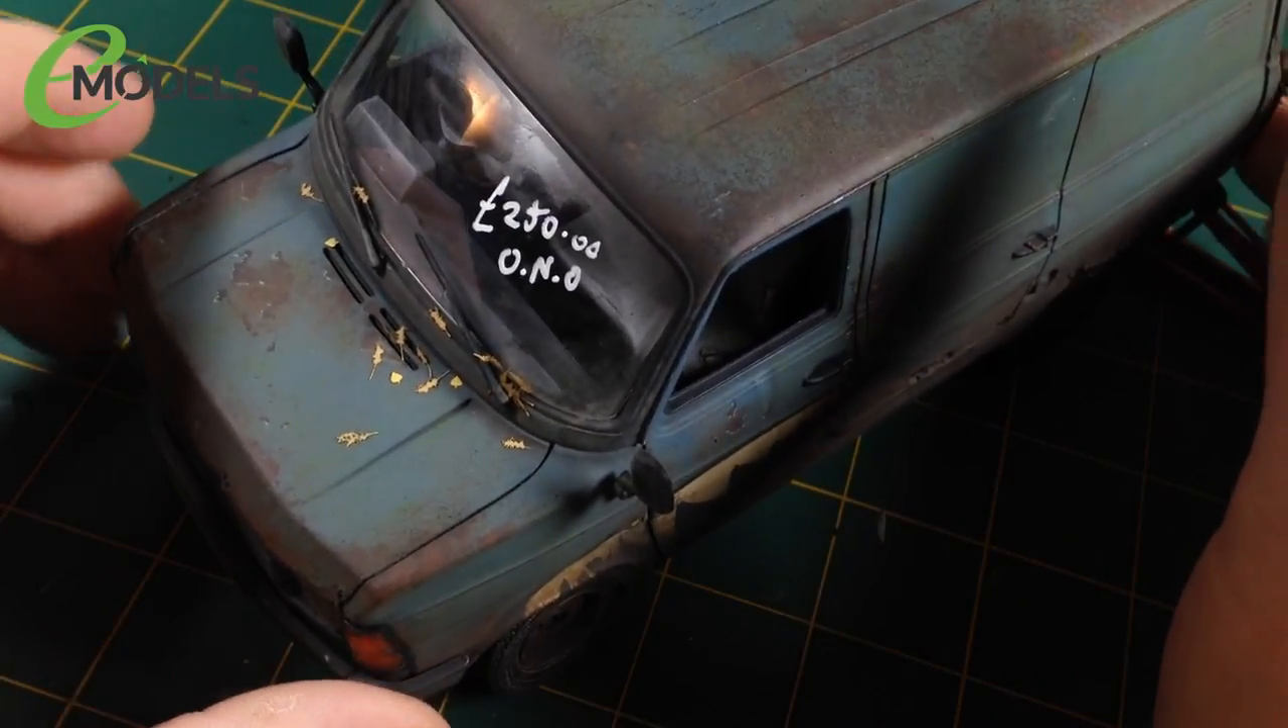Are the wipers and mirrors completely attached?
Yes.